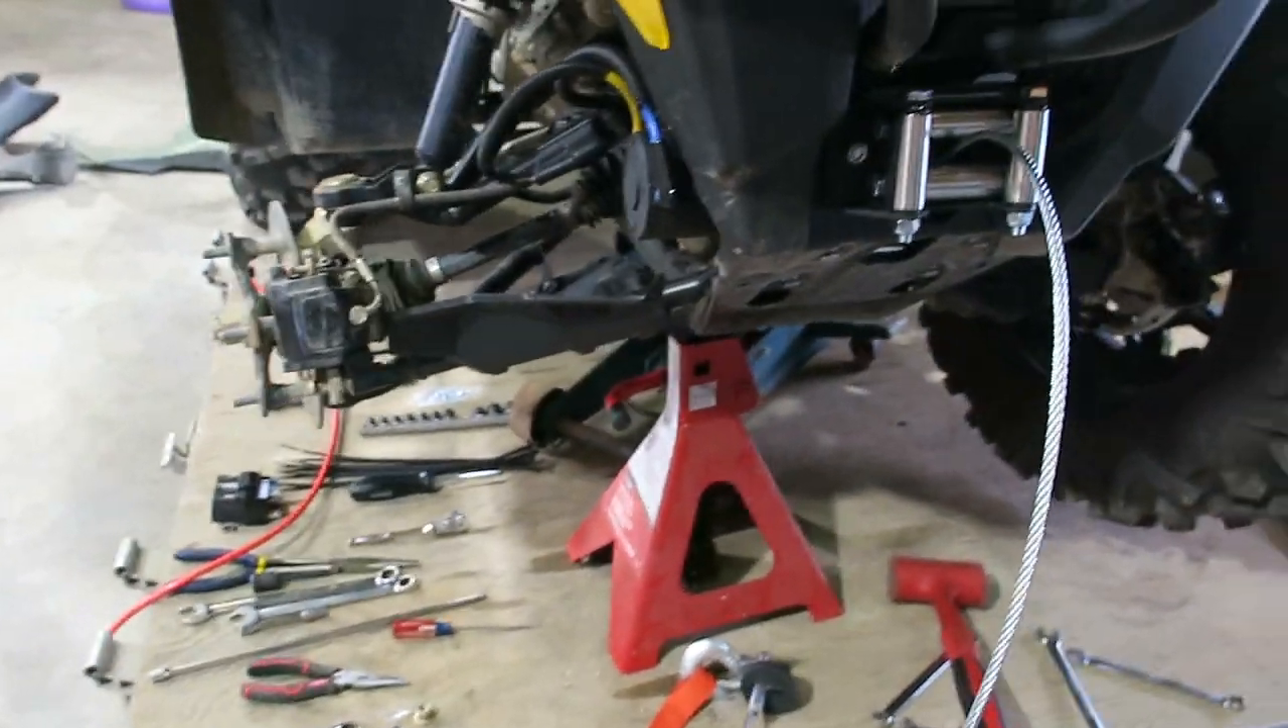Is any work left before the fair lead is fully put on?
No.